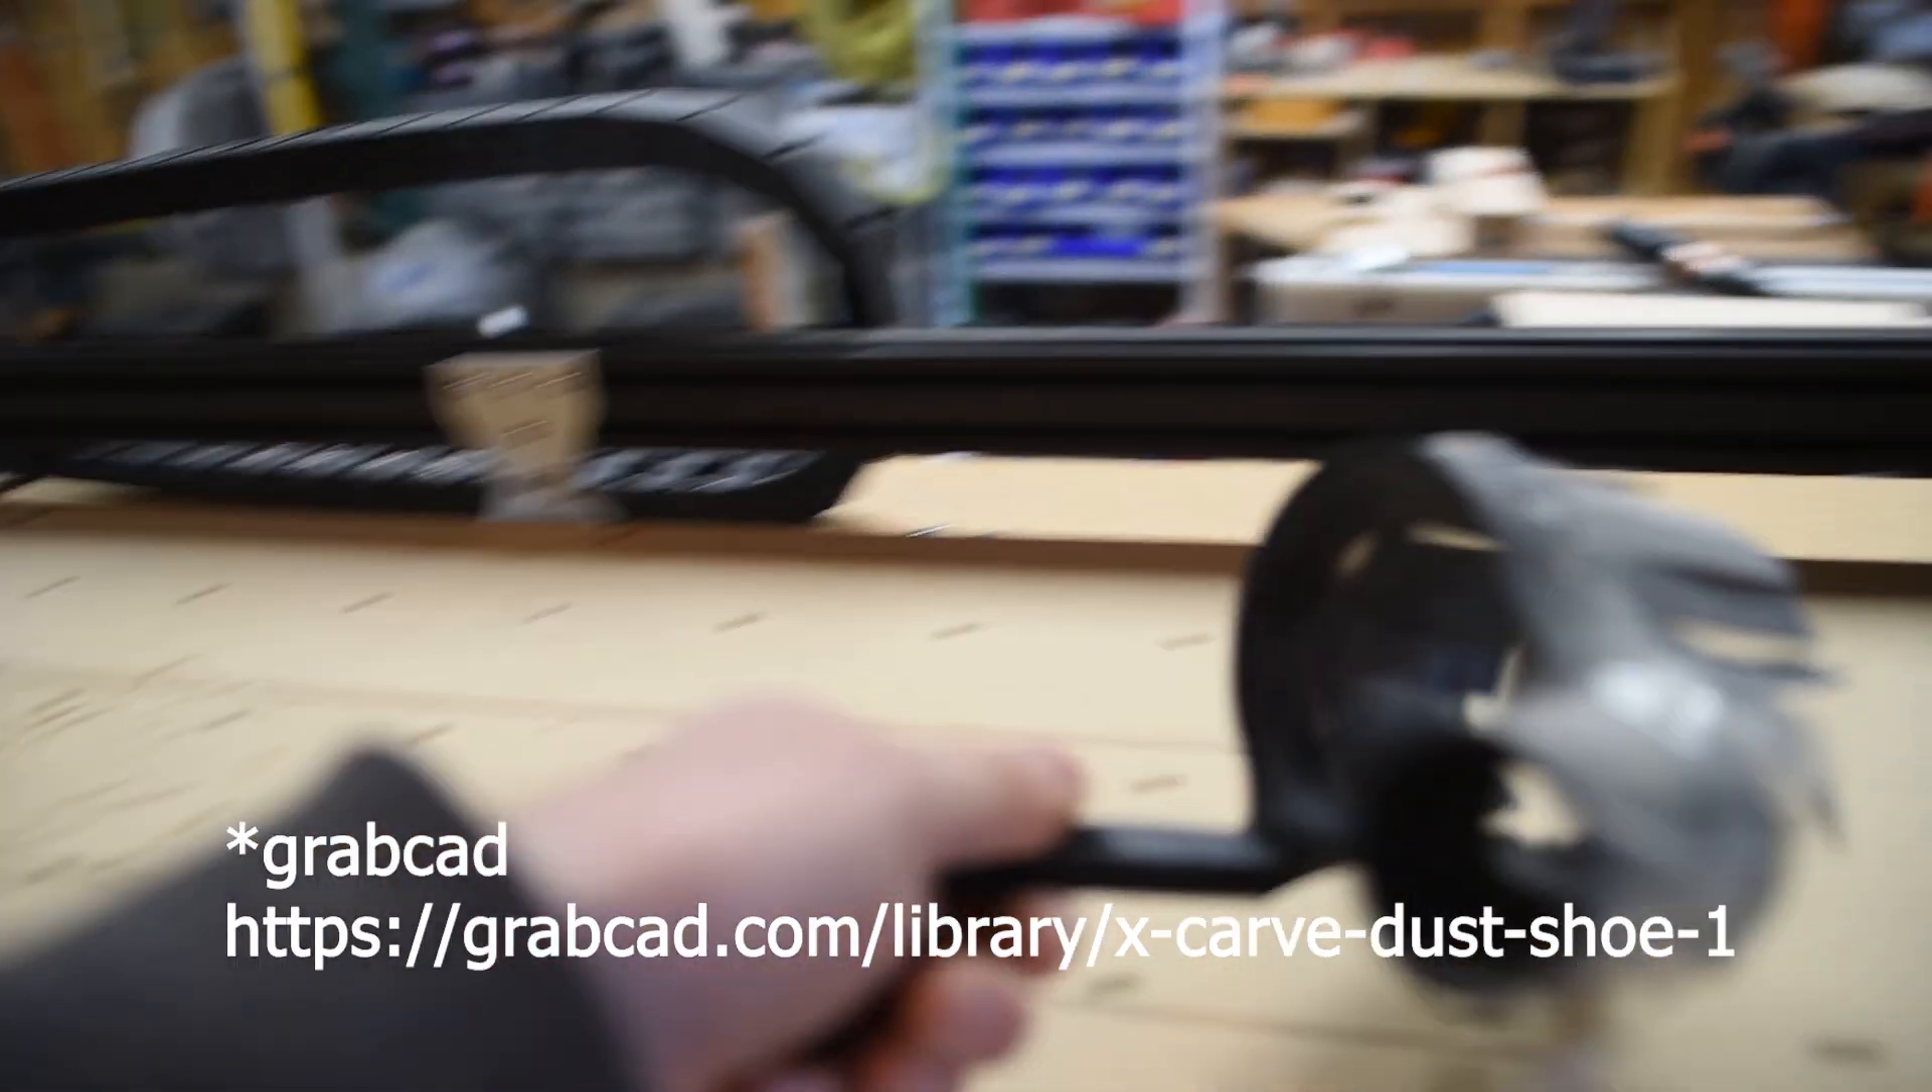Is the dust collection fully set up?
No.